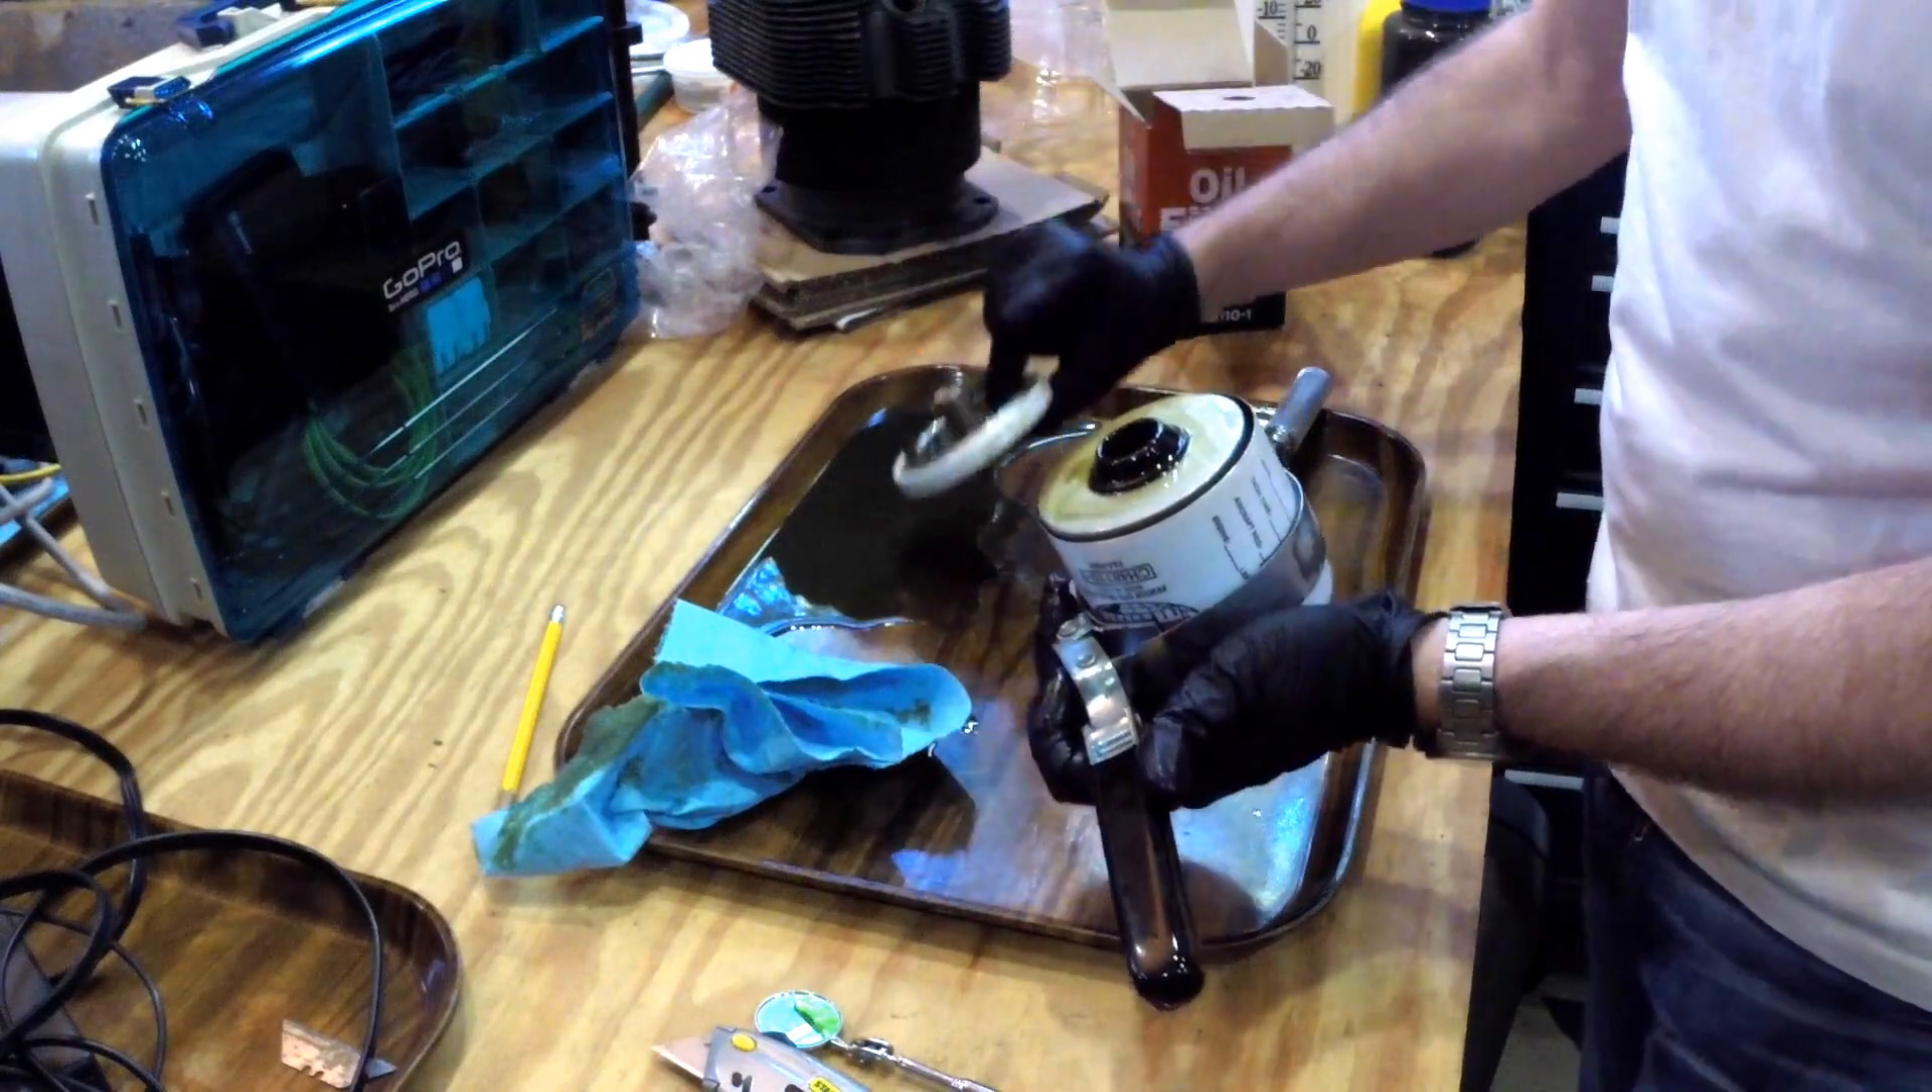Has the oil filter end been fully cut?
Yes.